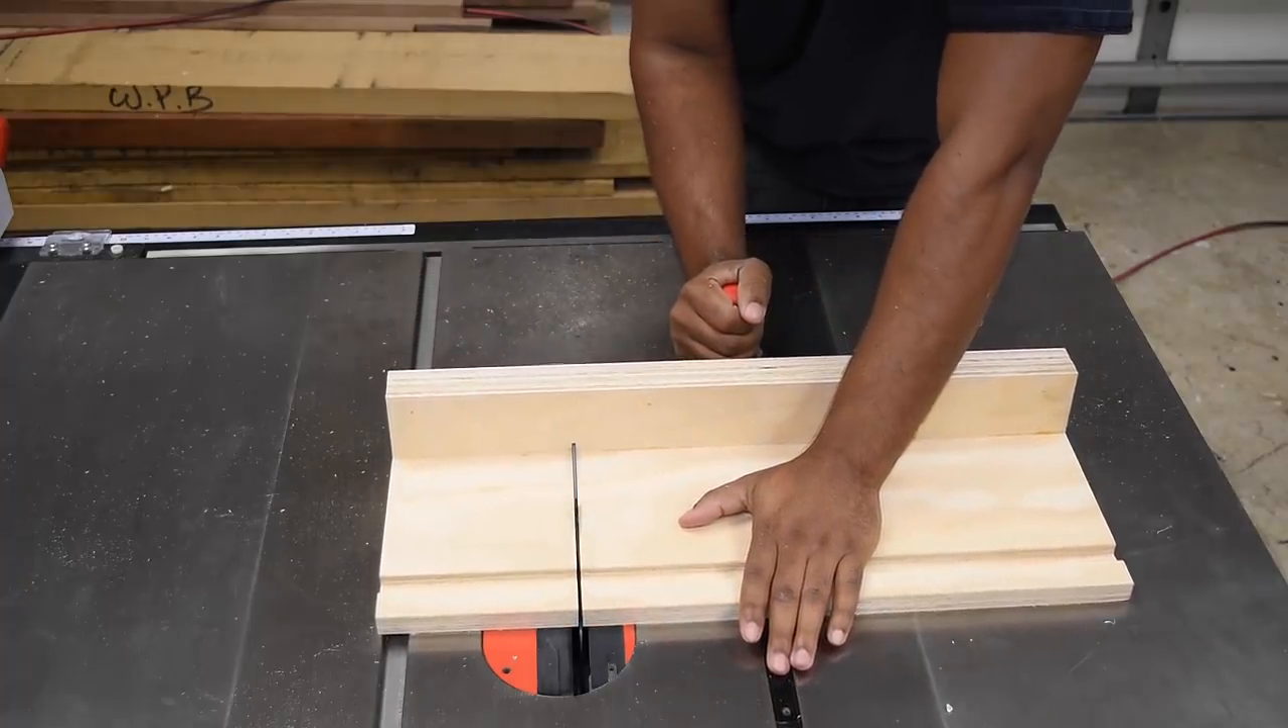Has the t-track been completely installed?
No.